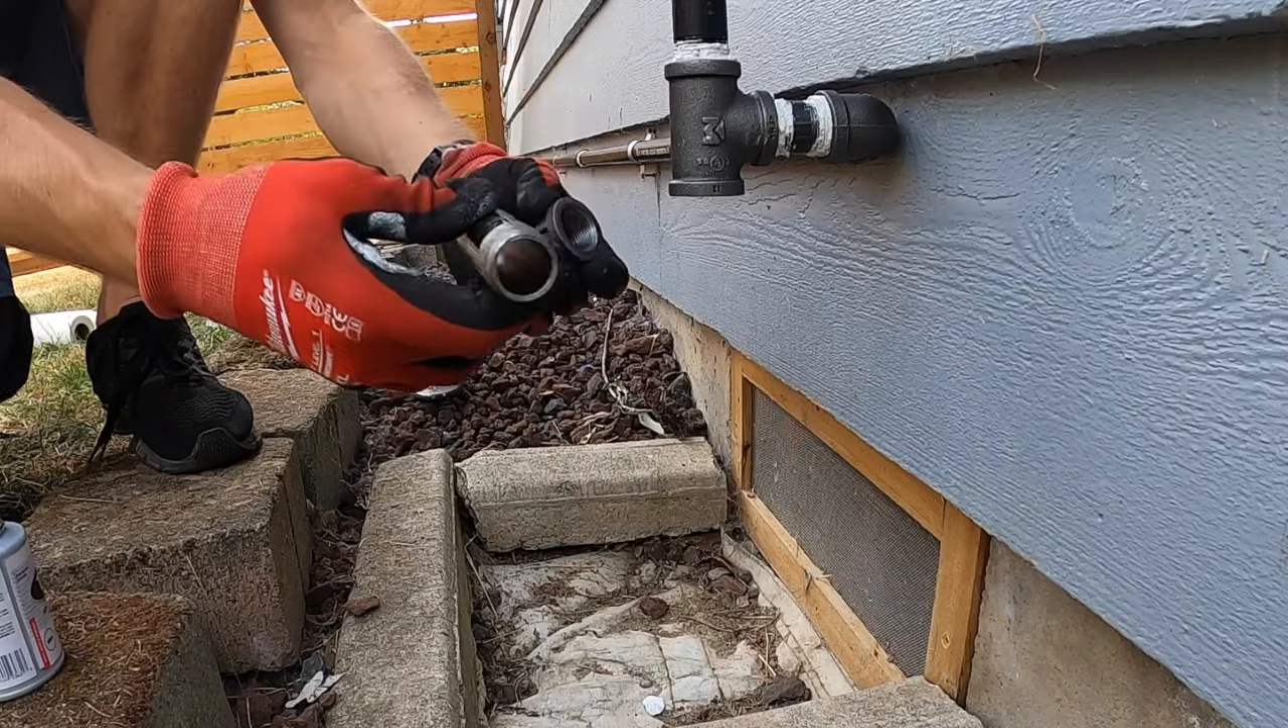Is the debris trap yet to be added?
Yes.